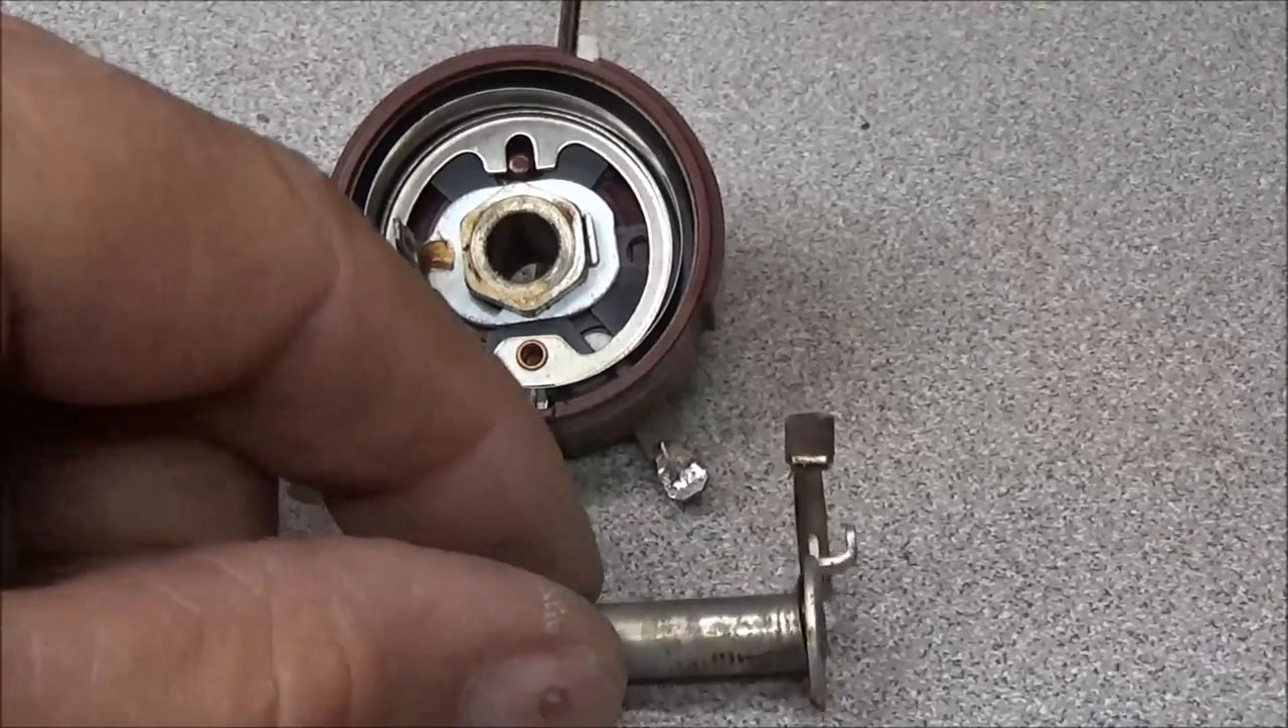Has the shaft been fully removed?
Yes.